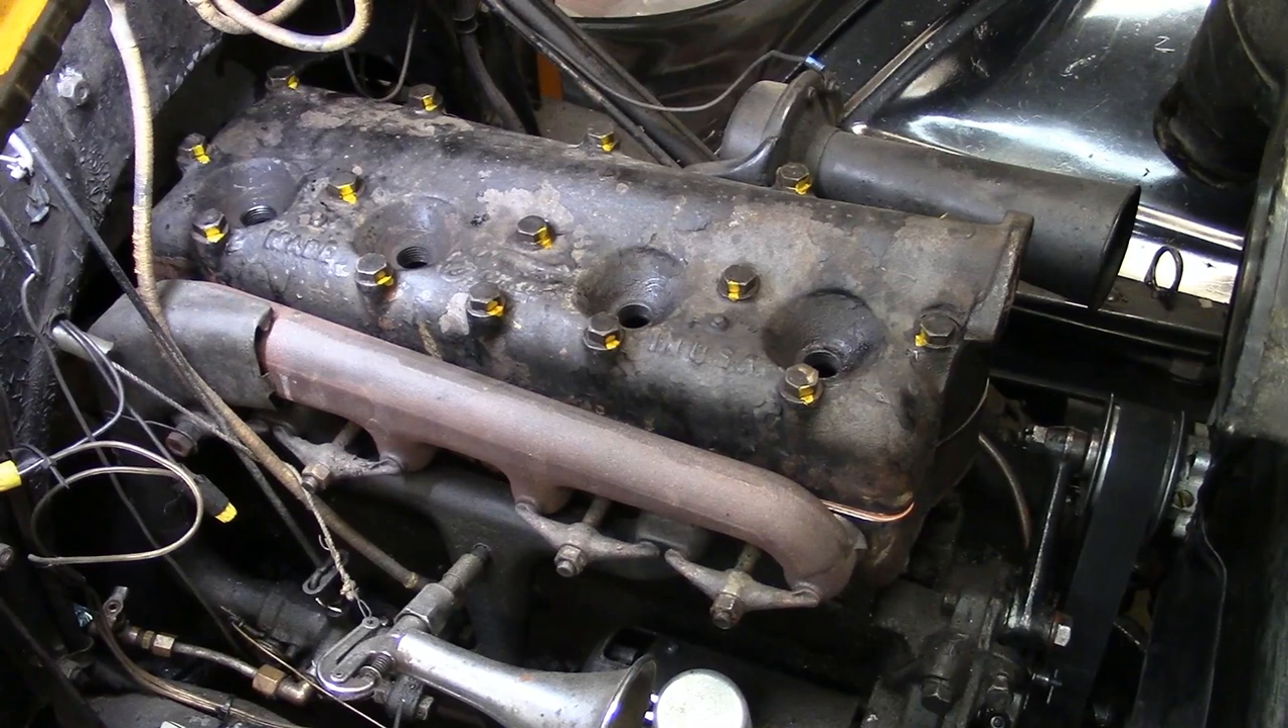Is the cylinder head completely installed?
Yes.